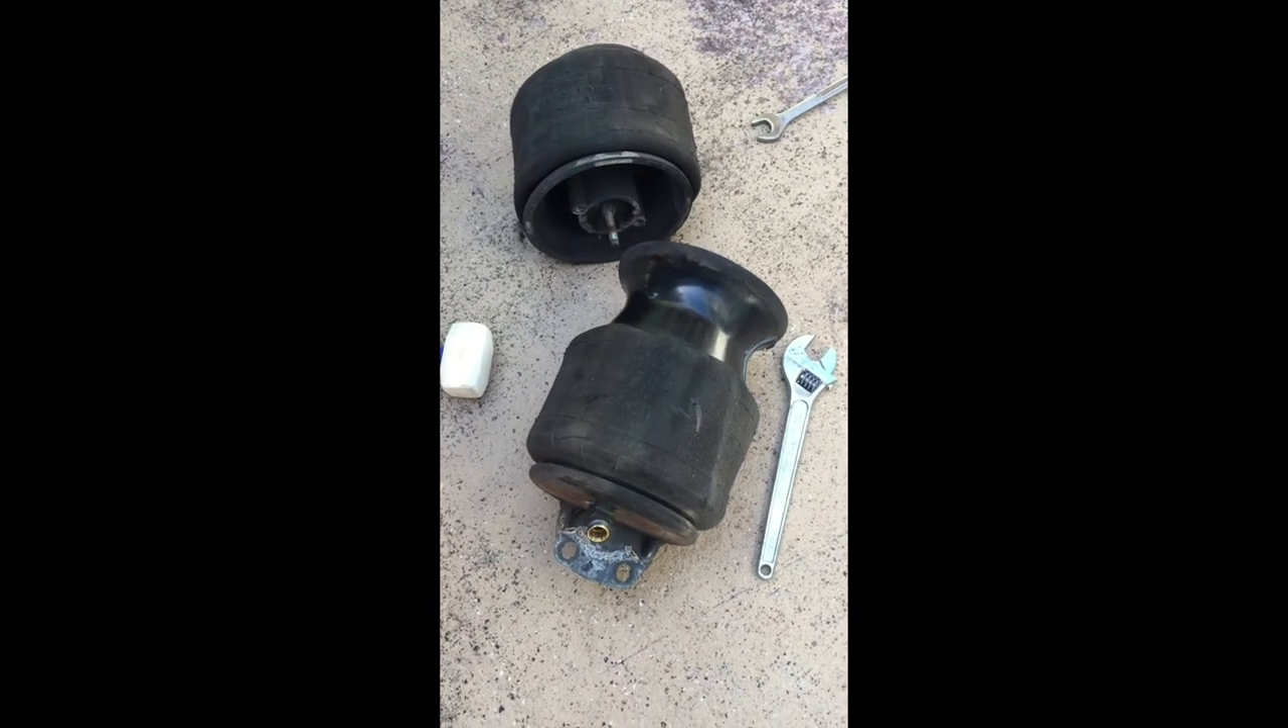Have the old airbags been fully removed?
Yes.